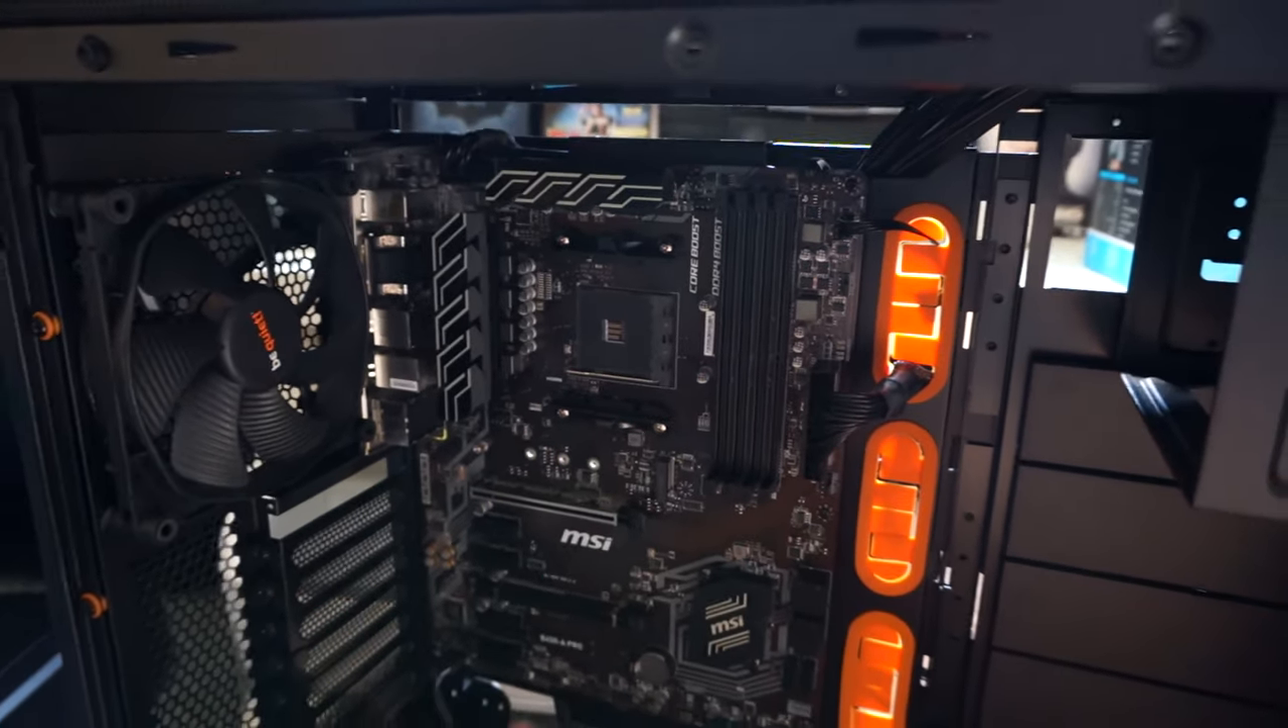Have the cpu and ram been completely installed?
No.